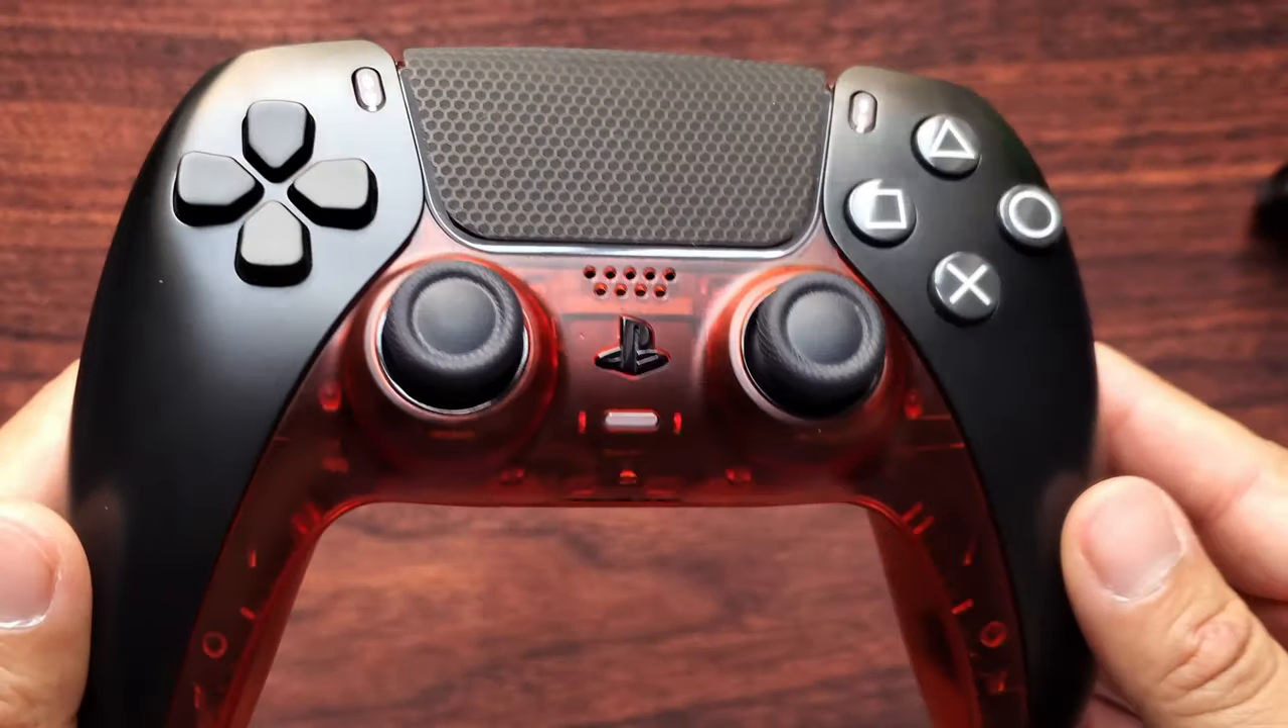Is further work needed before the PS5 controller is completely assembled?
No.